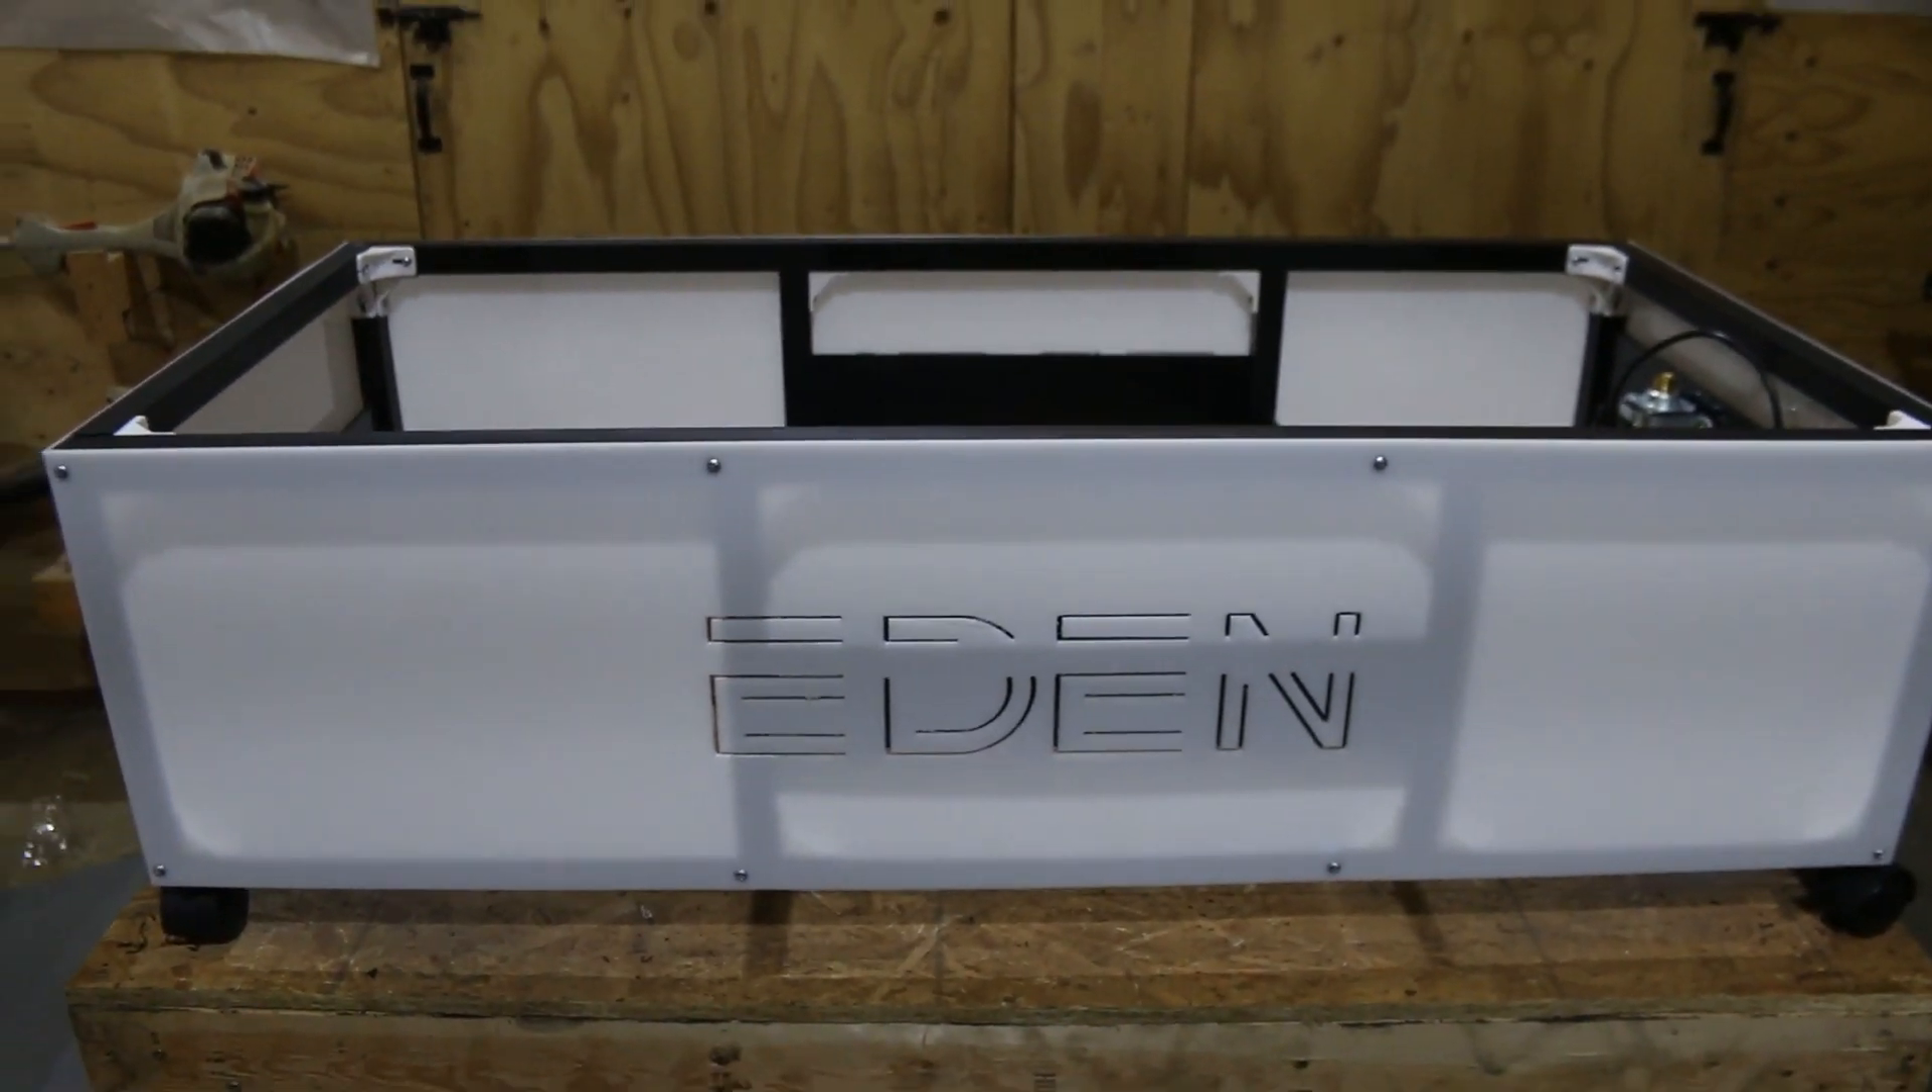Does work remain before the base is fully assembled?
No.